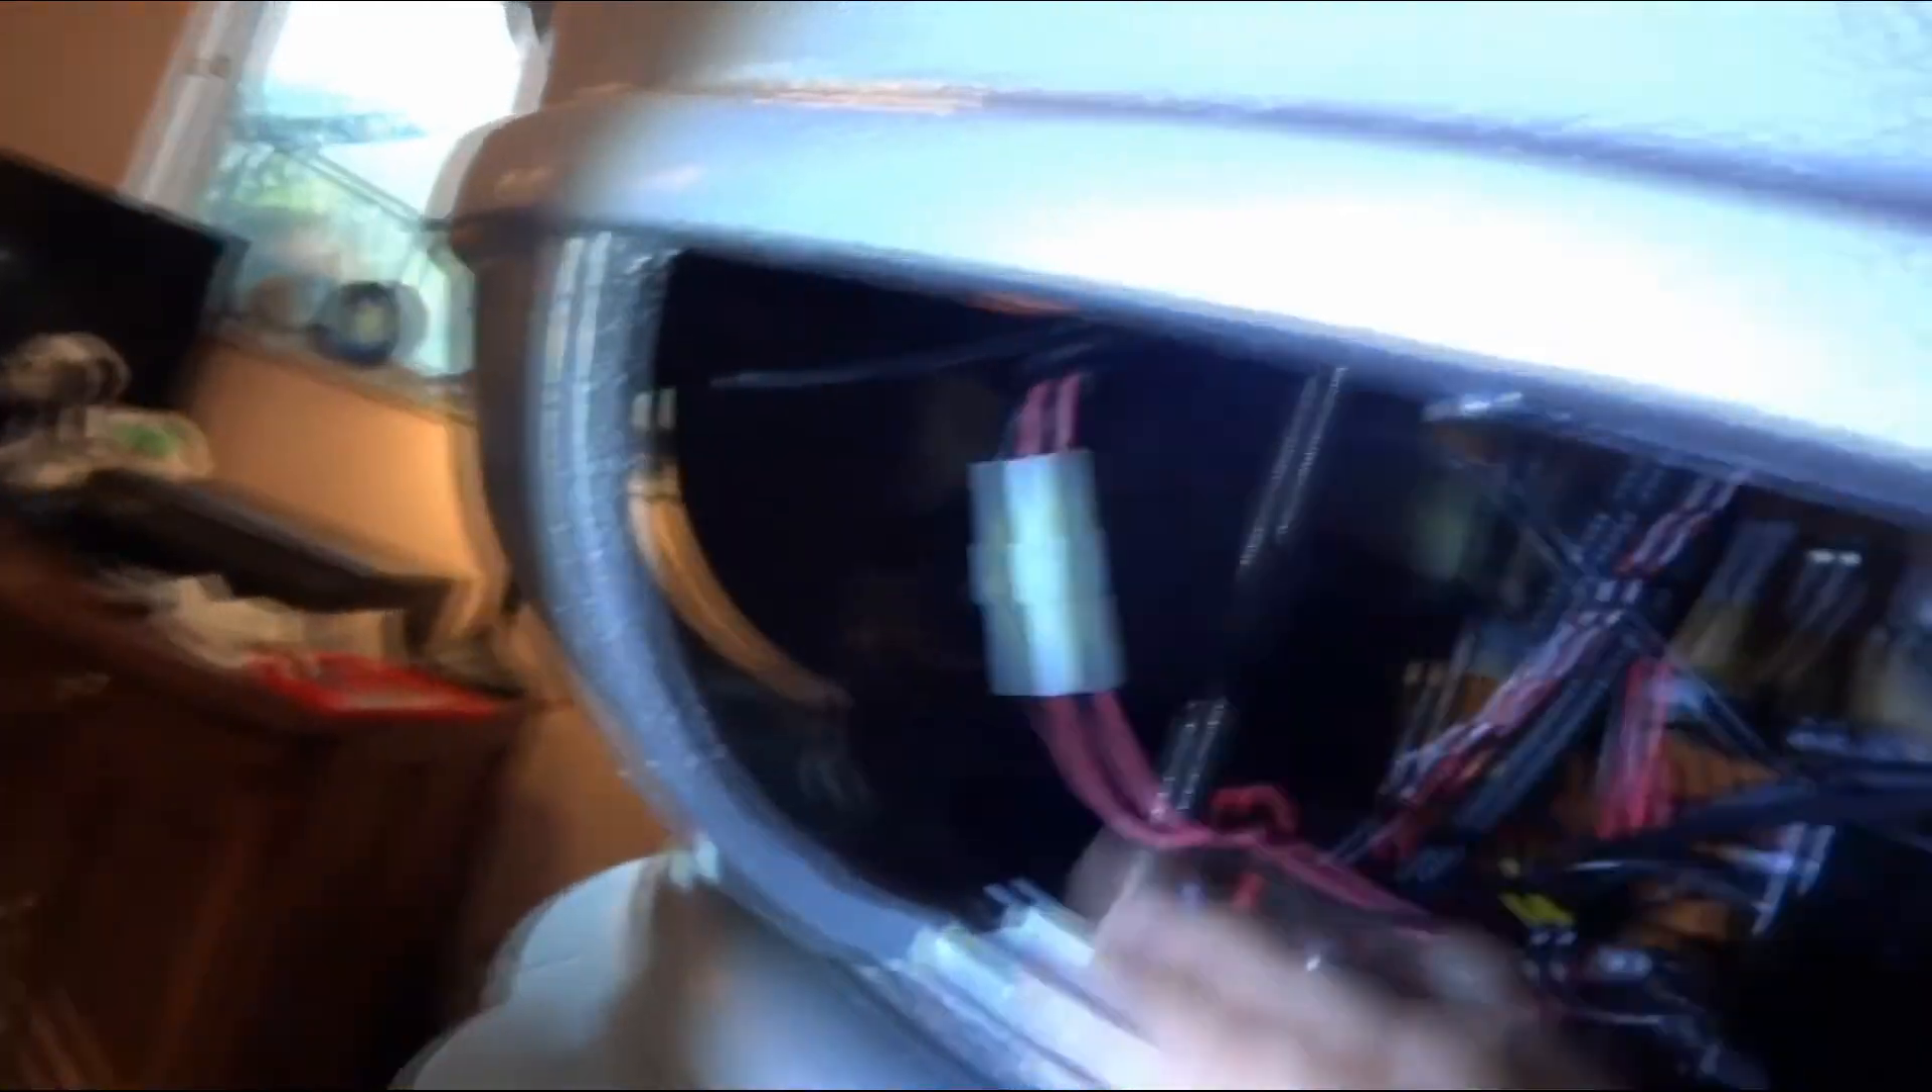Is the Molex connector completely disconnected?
No.